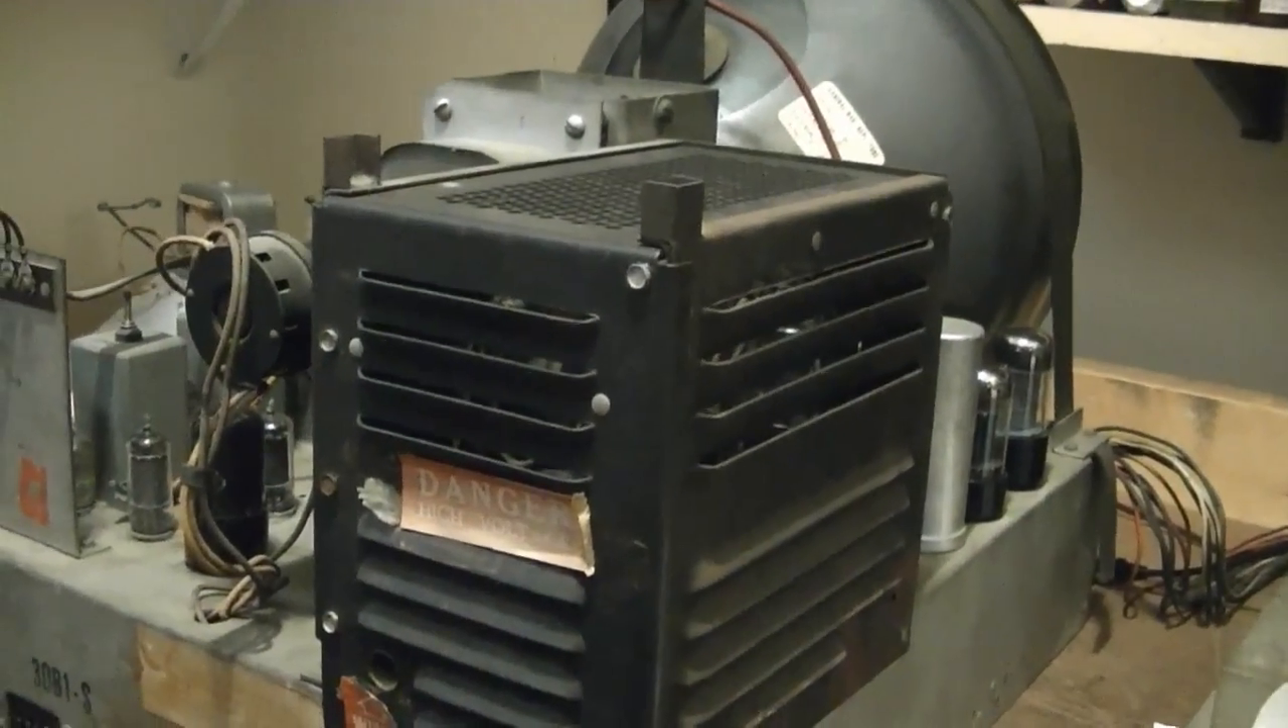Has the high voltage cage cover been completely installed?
Yes.